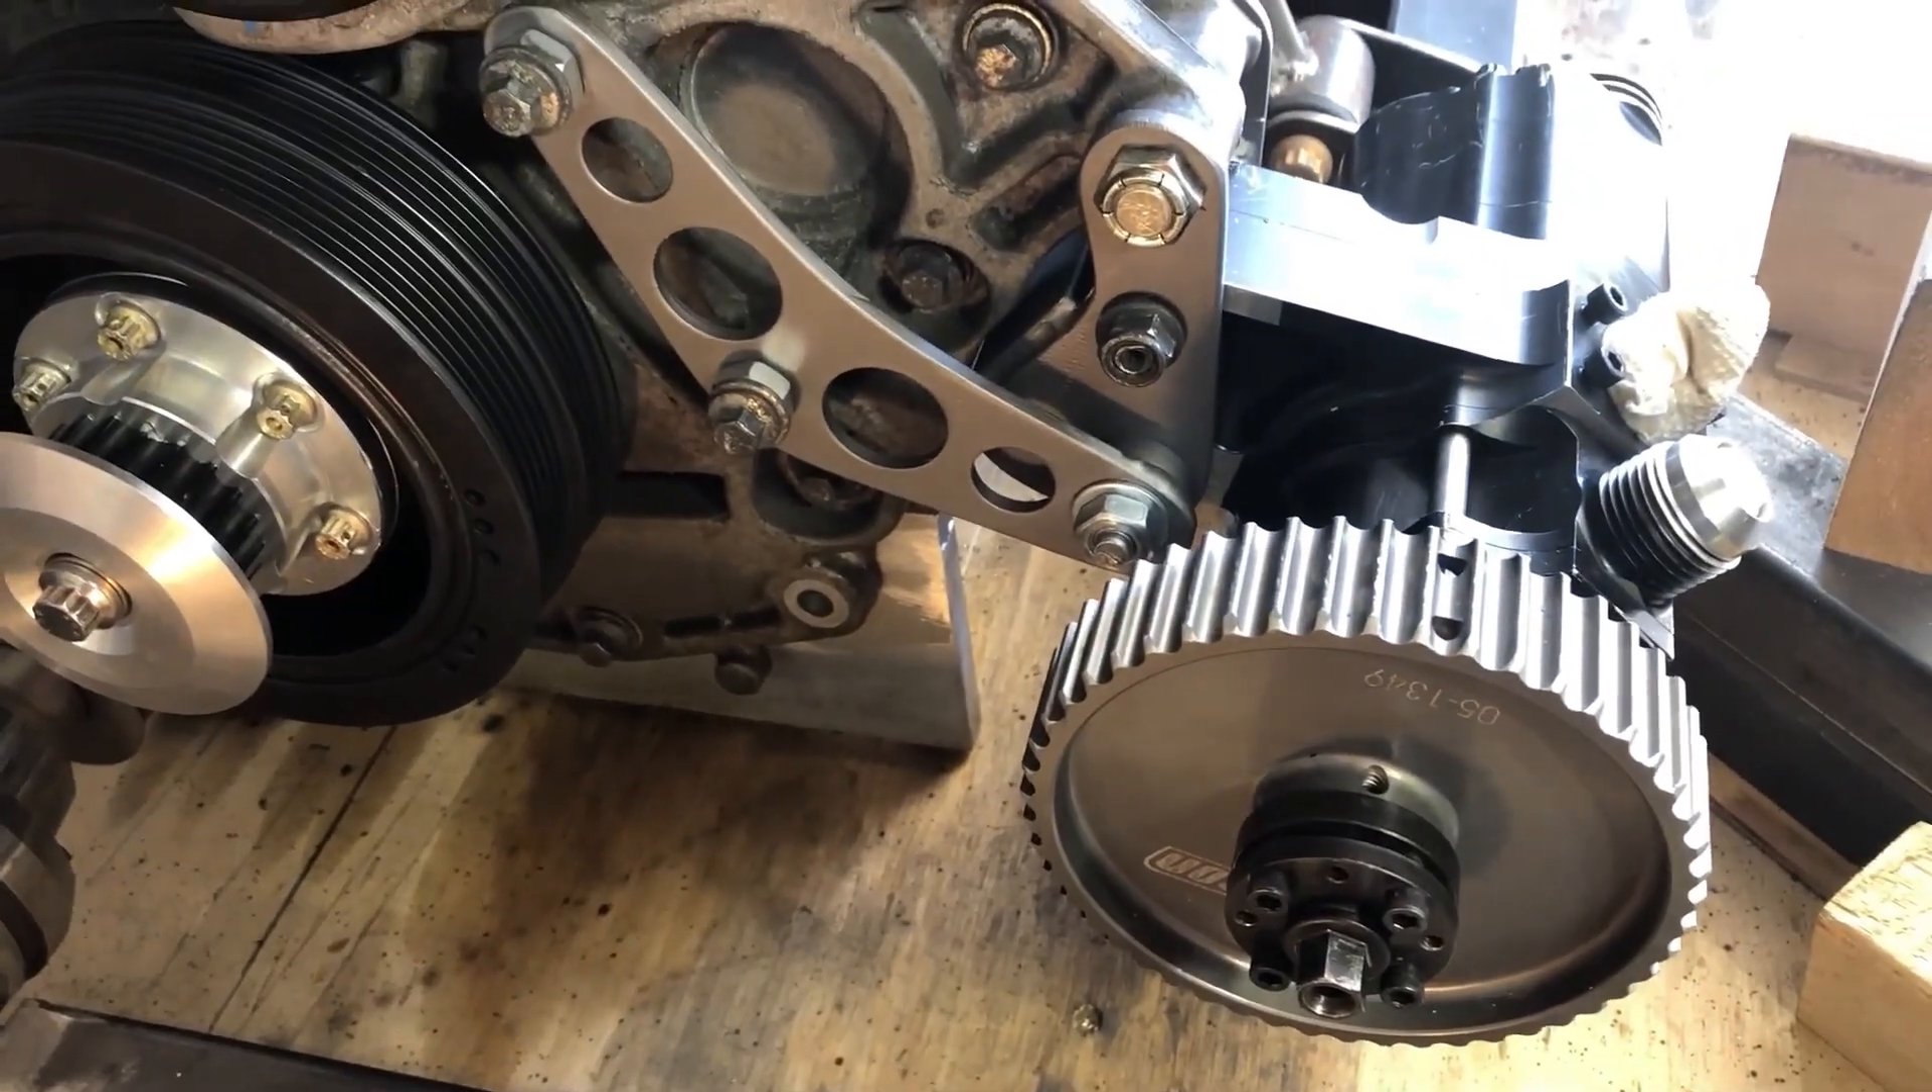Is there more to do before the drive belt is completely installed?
Yes.